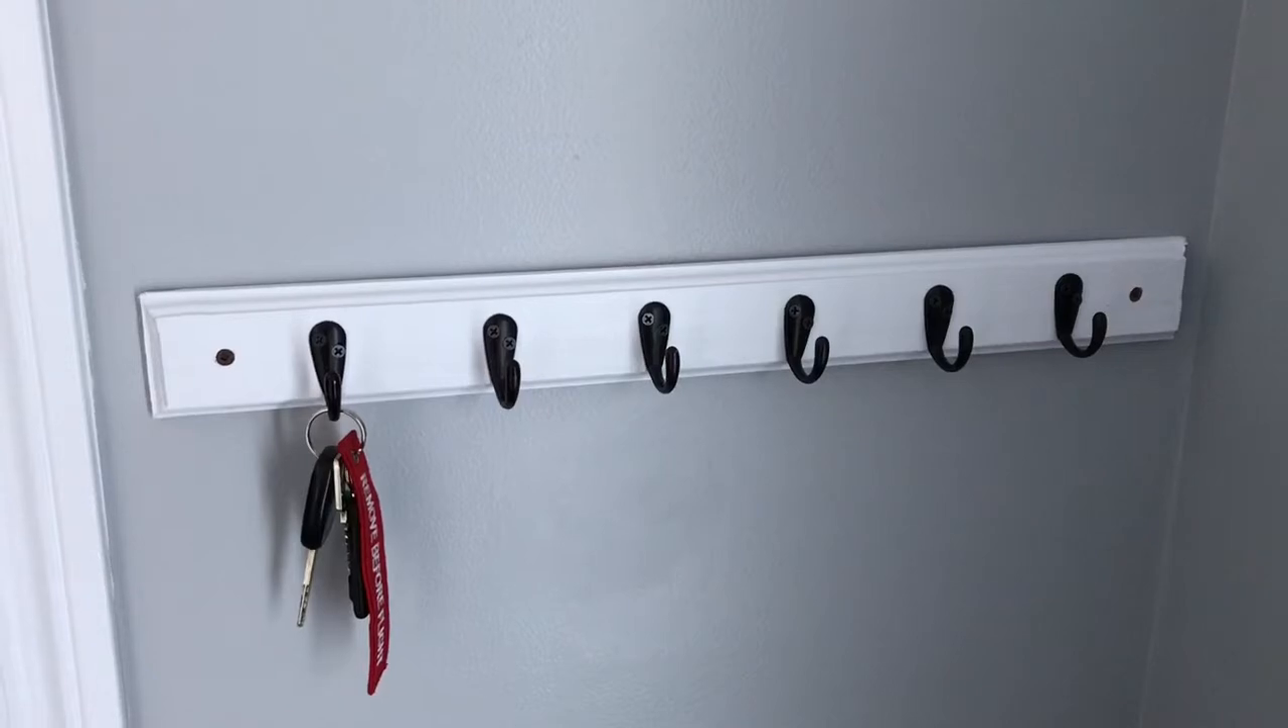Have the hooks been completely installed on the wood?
Yes.